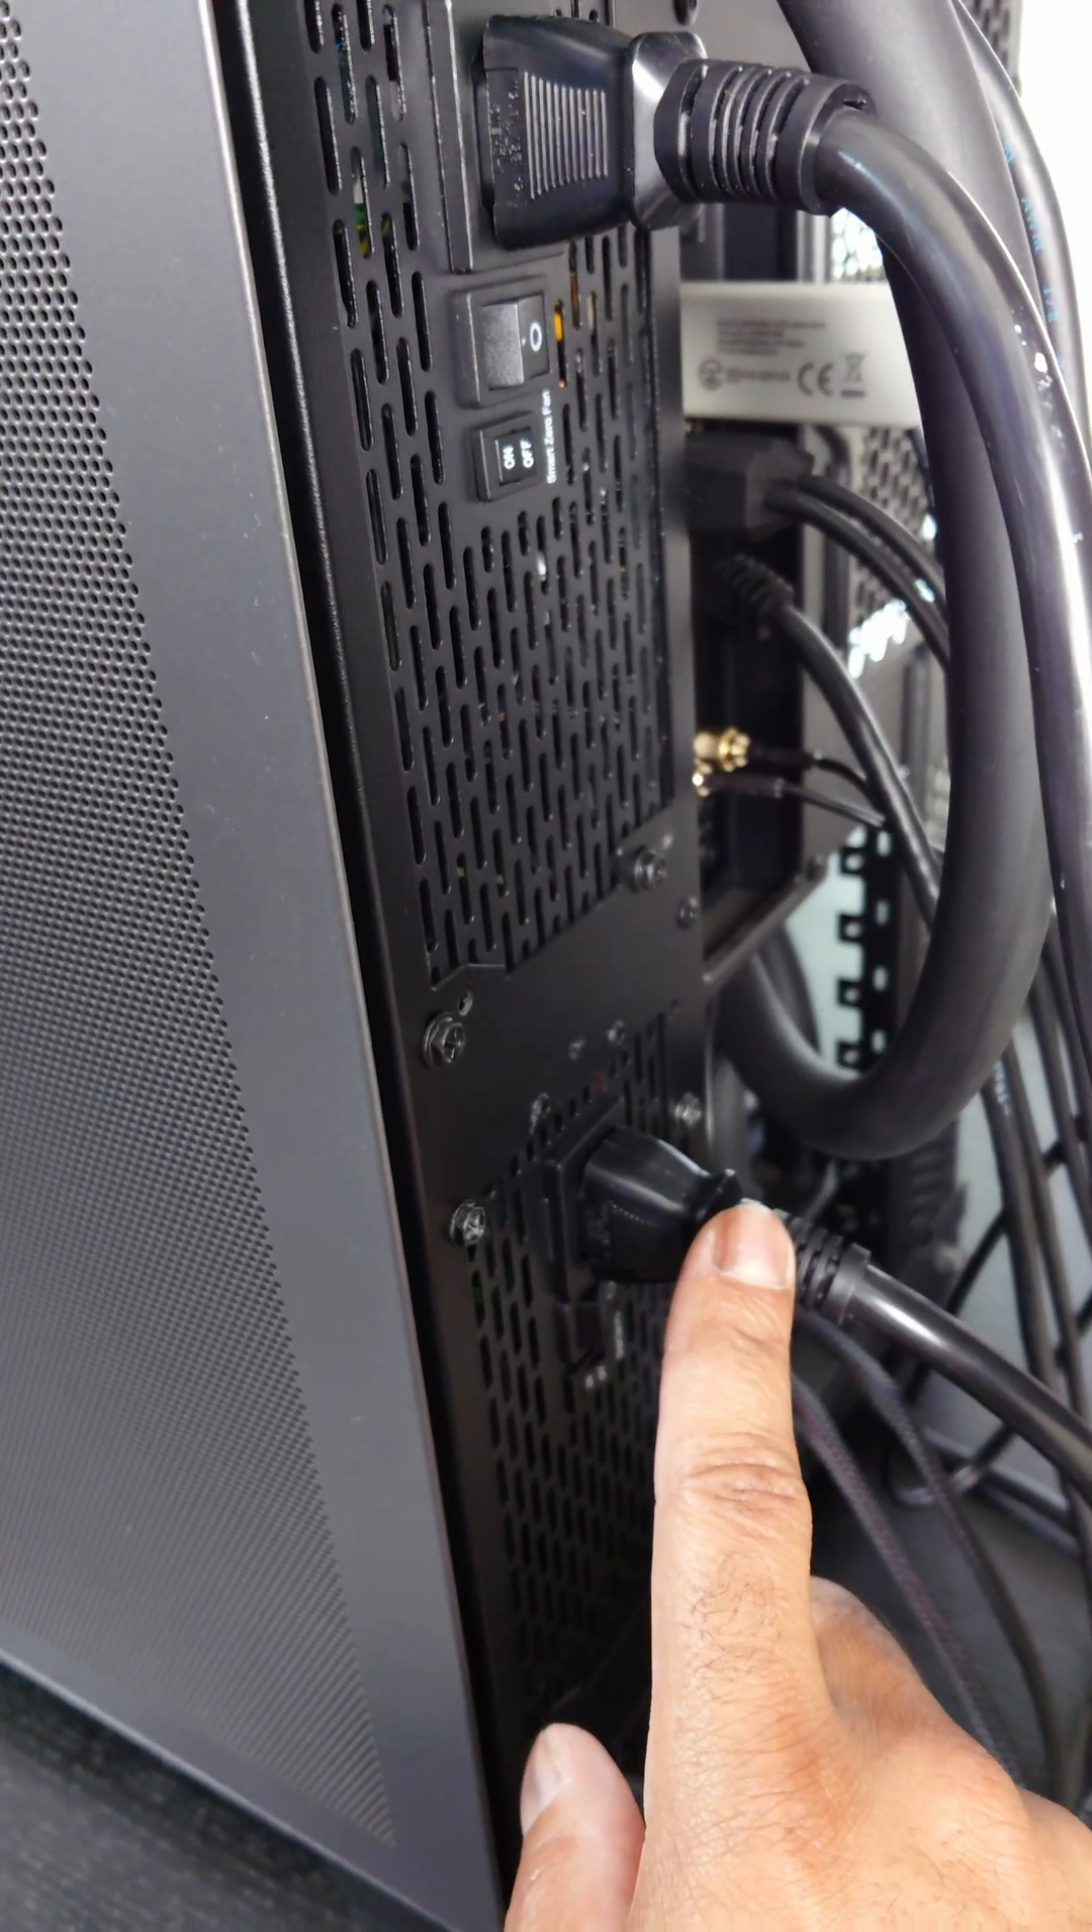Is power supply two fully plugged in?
Yes.